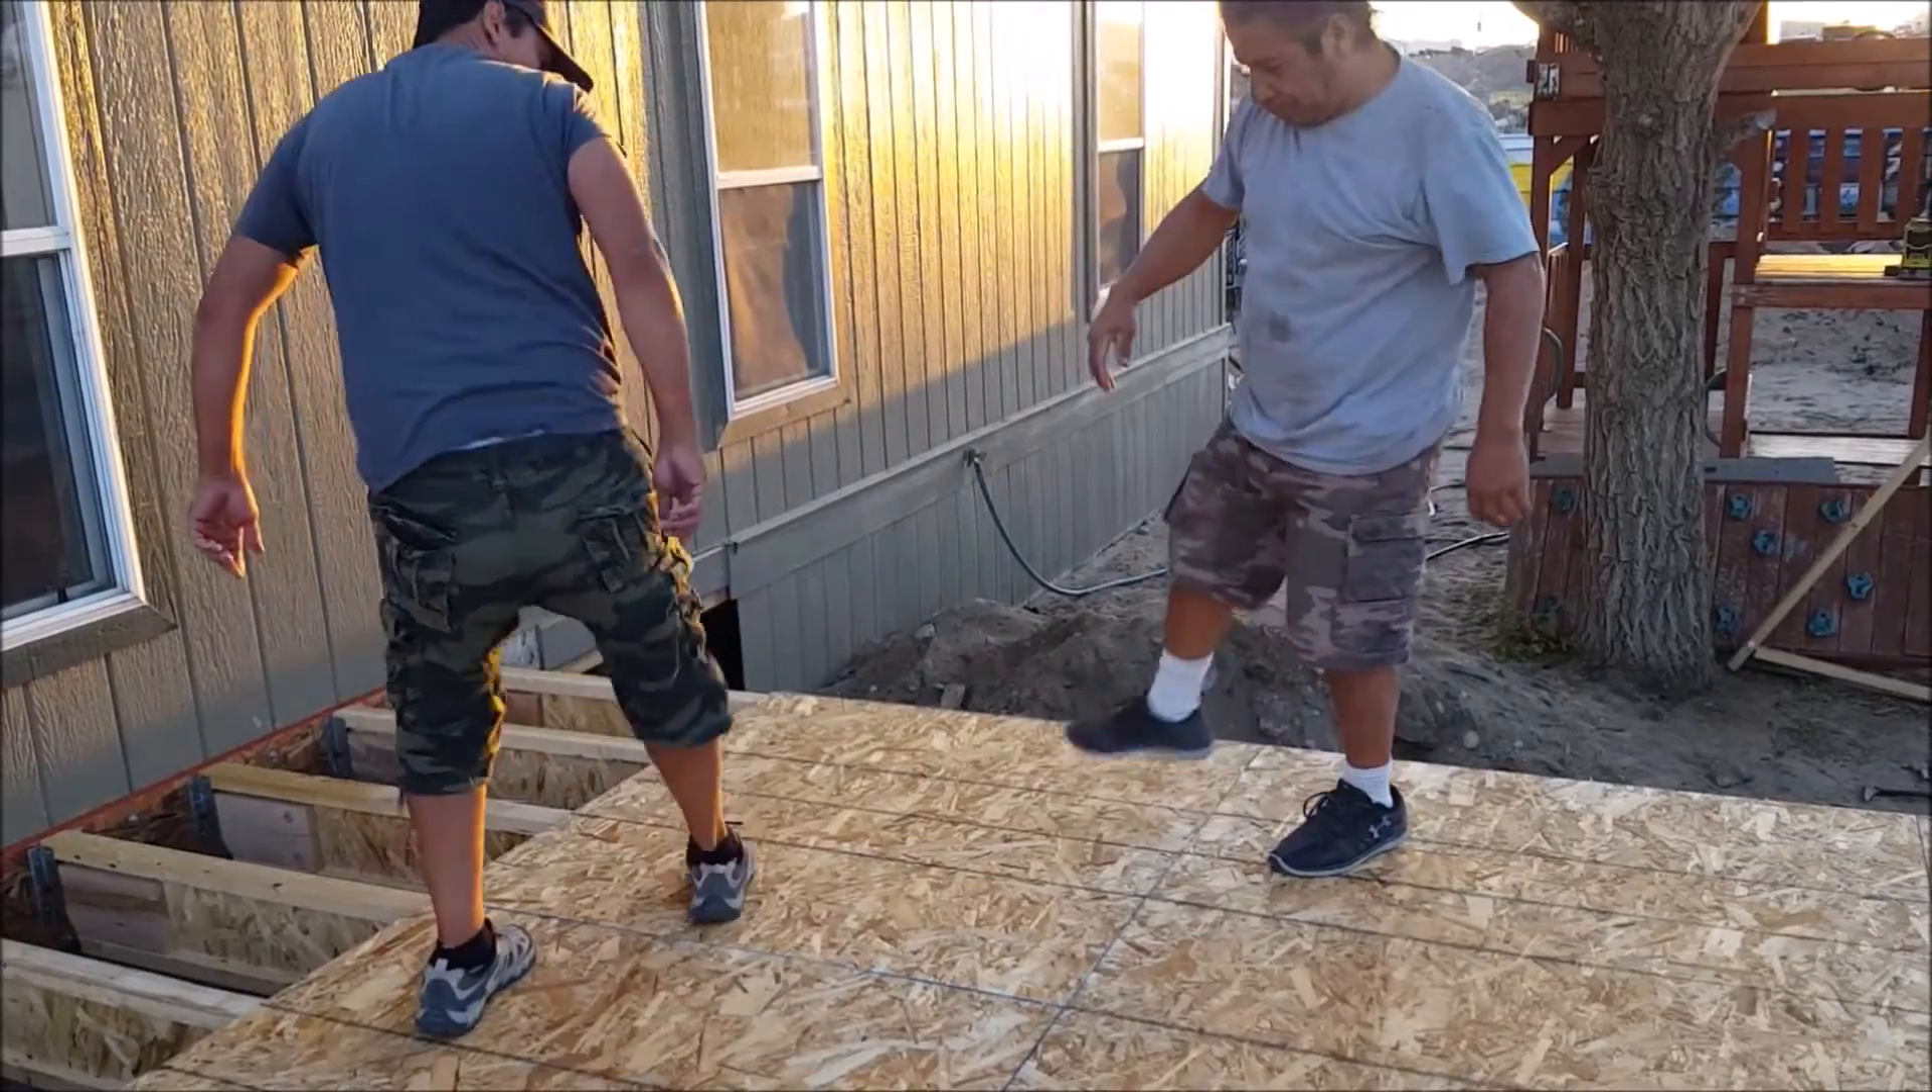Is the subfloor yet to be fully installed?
Yes.